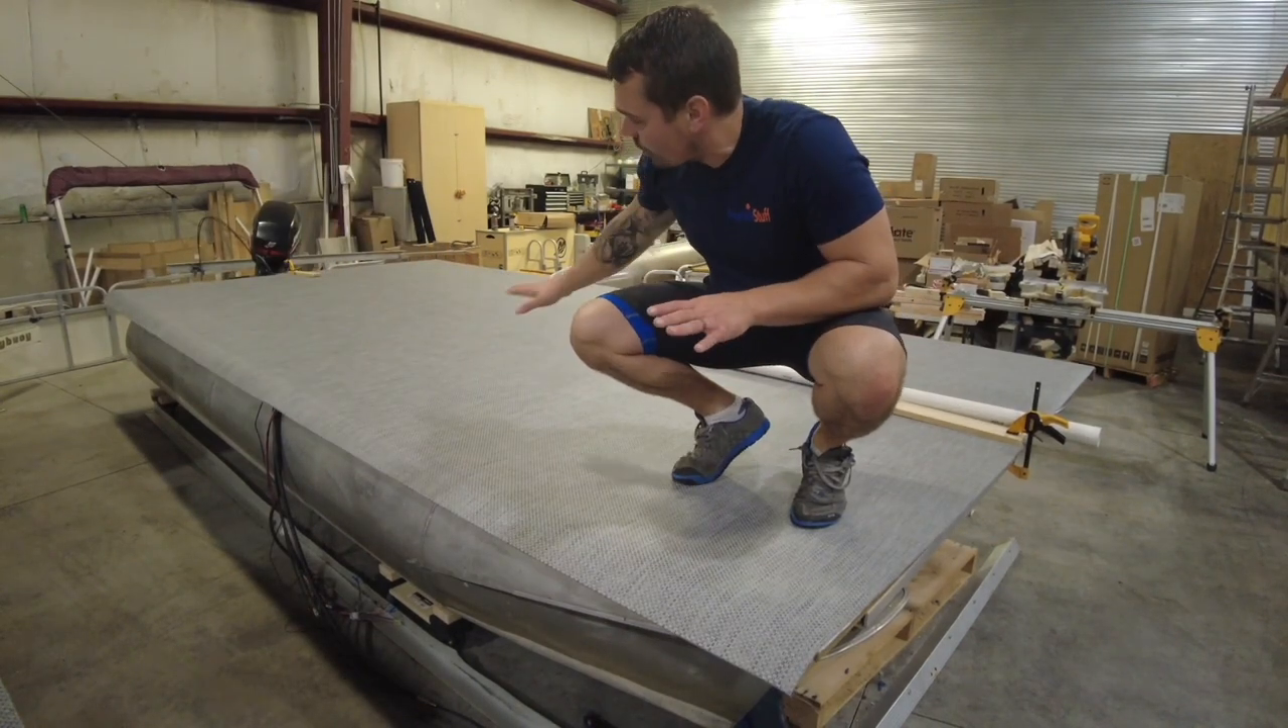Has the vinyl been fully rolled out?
Yes.